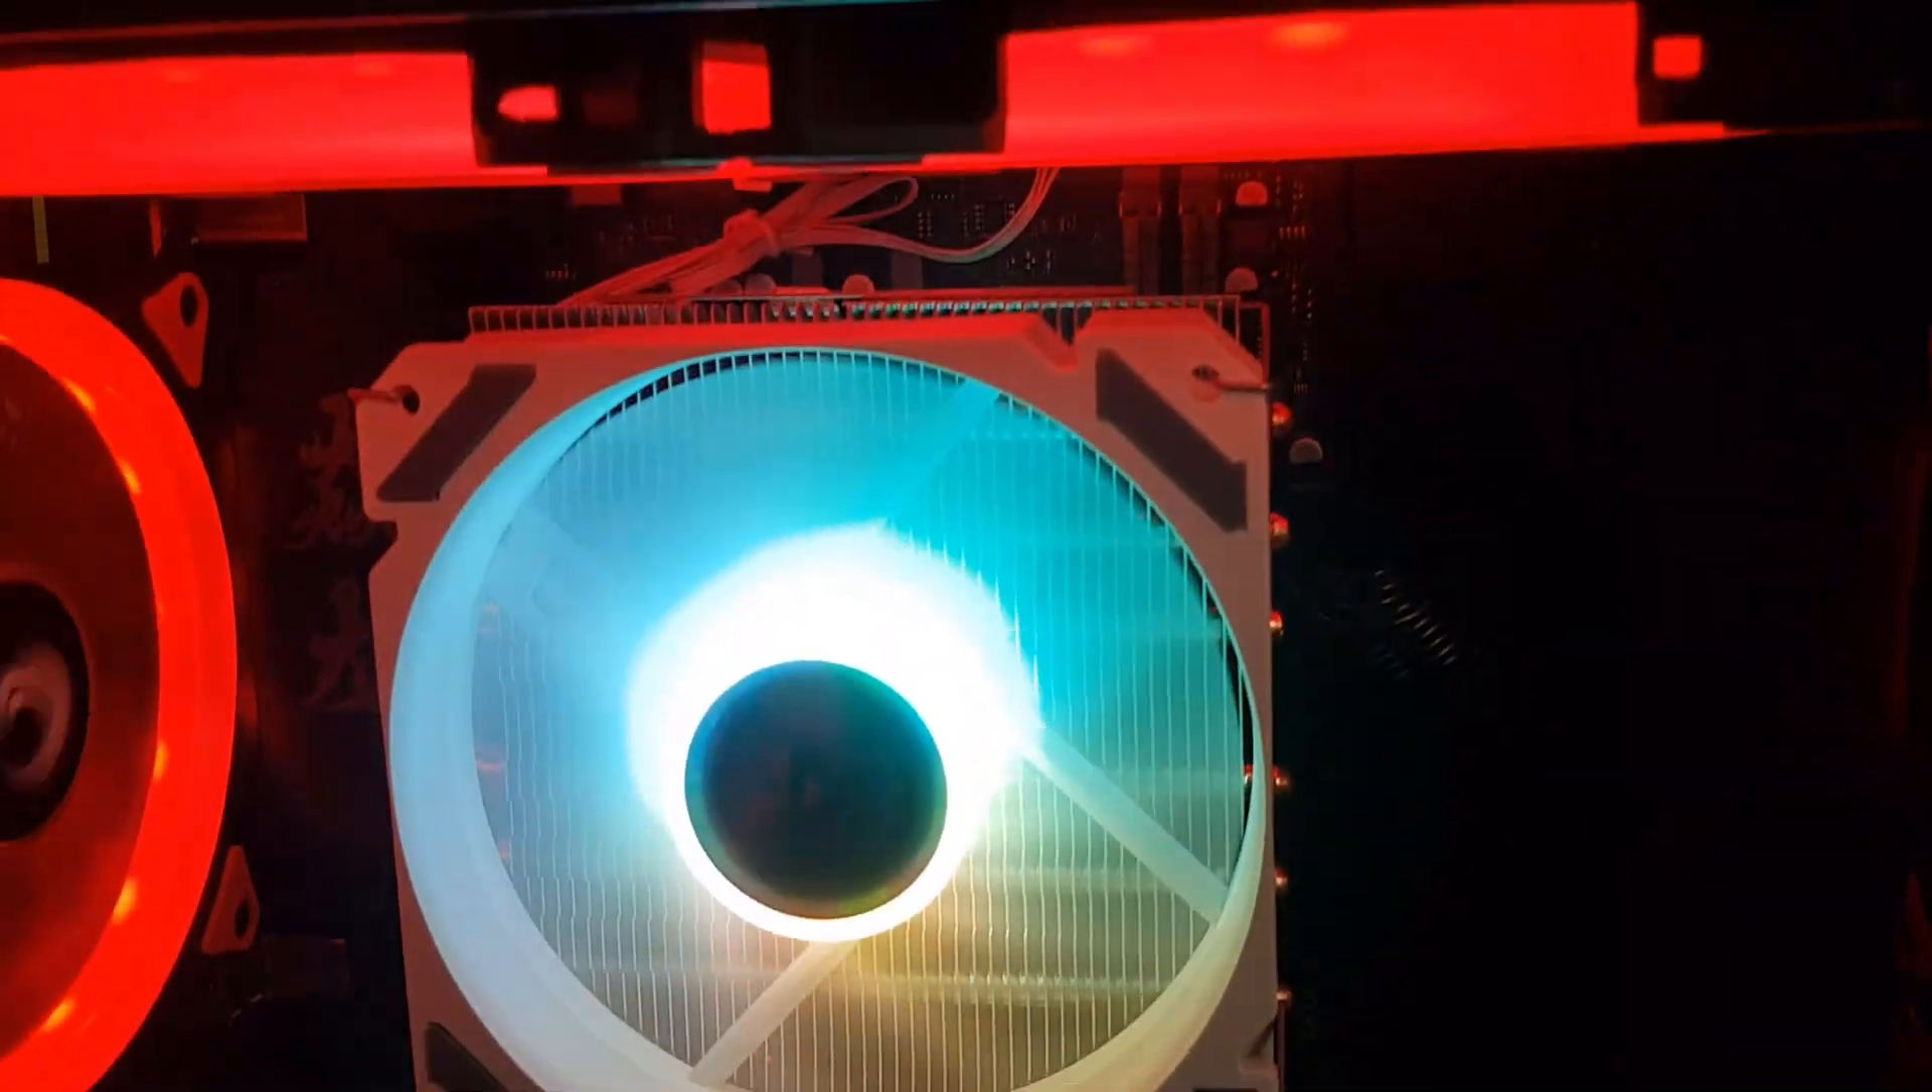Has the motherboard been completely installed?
Yes.